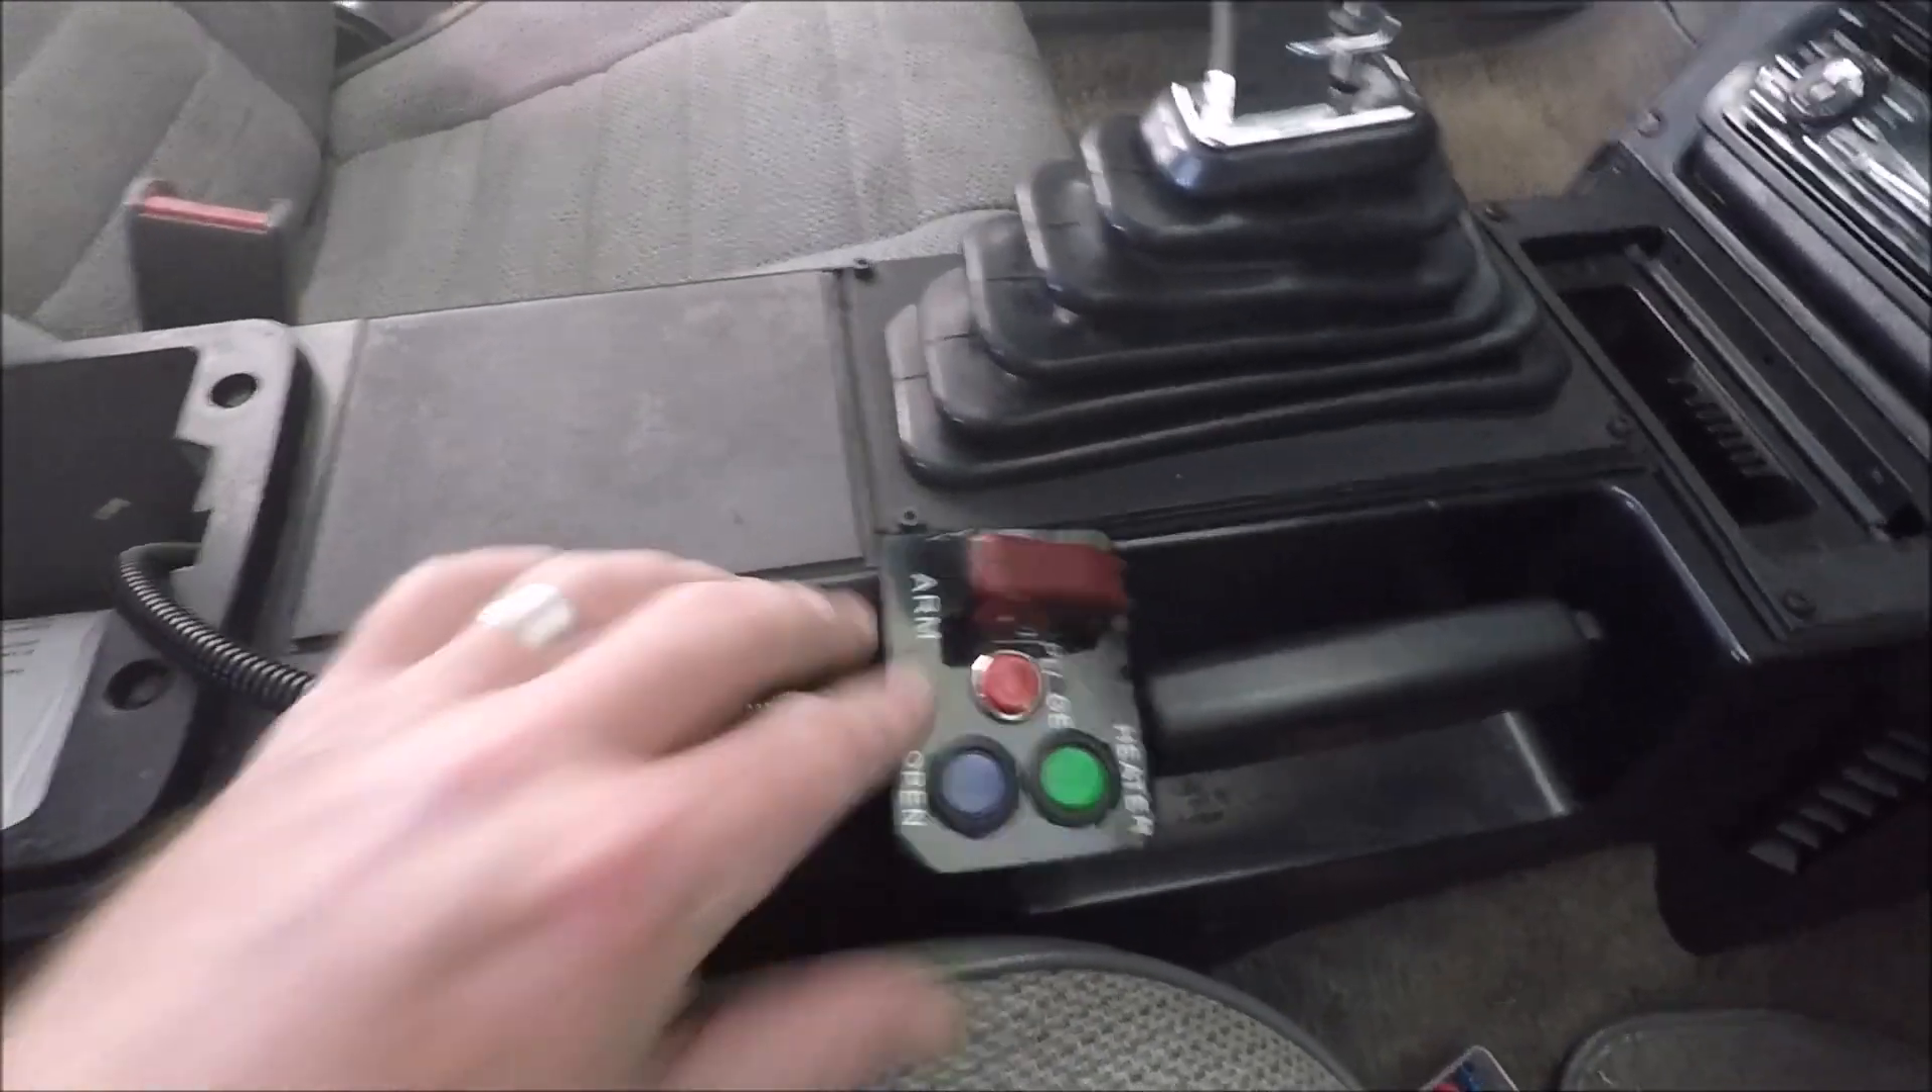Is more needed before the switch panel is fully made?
No.